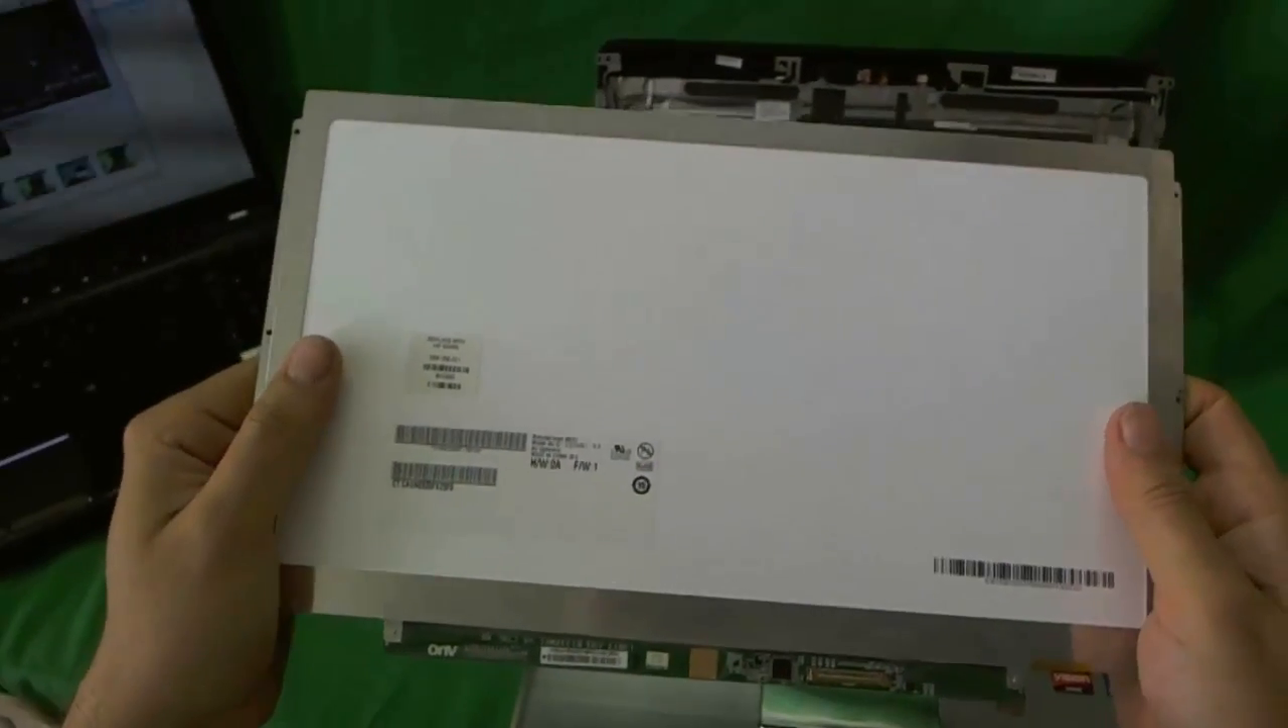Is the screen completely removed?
Yes.